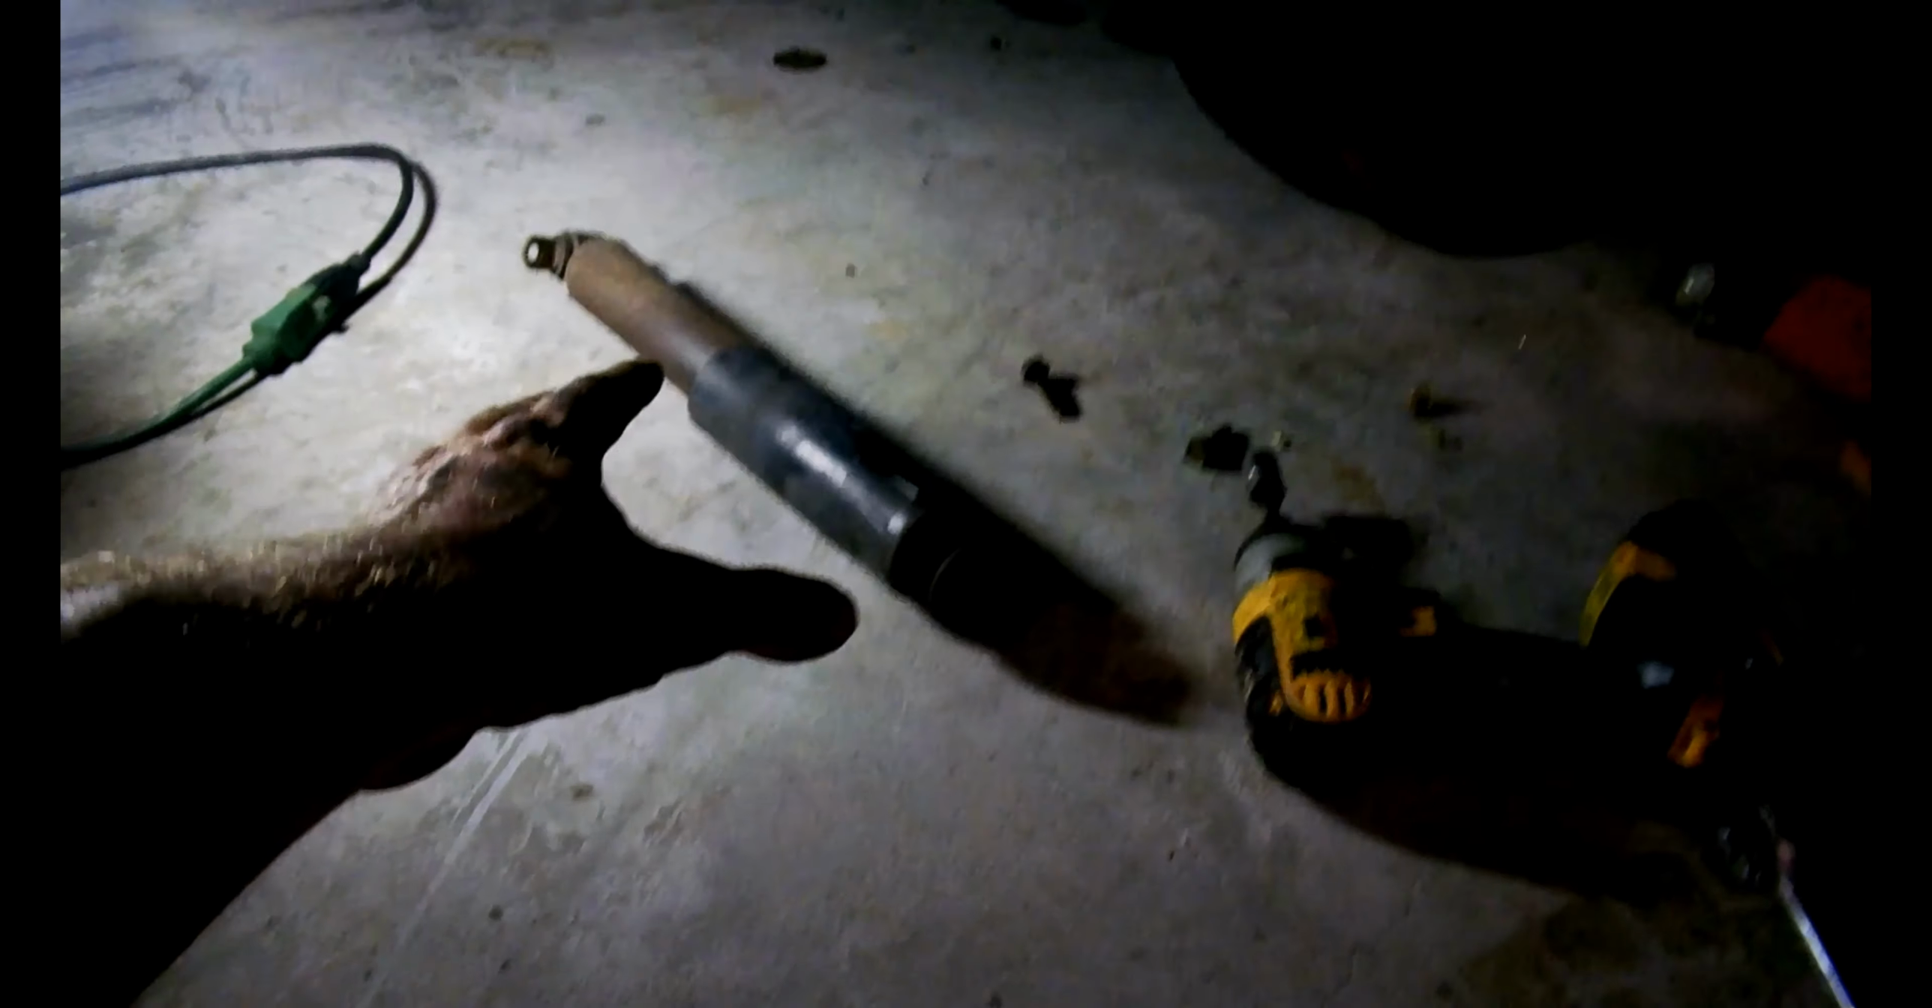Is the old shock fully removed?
Yes.